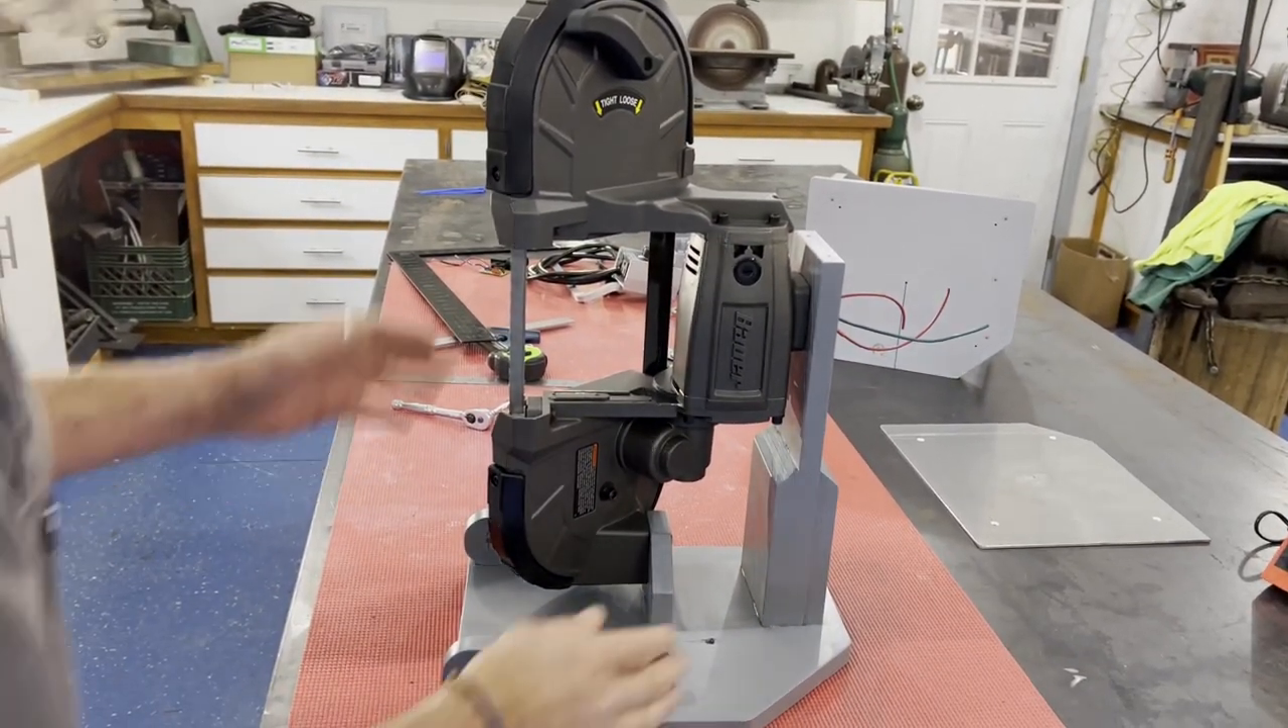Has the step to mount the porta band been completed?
Yes.